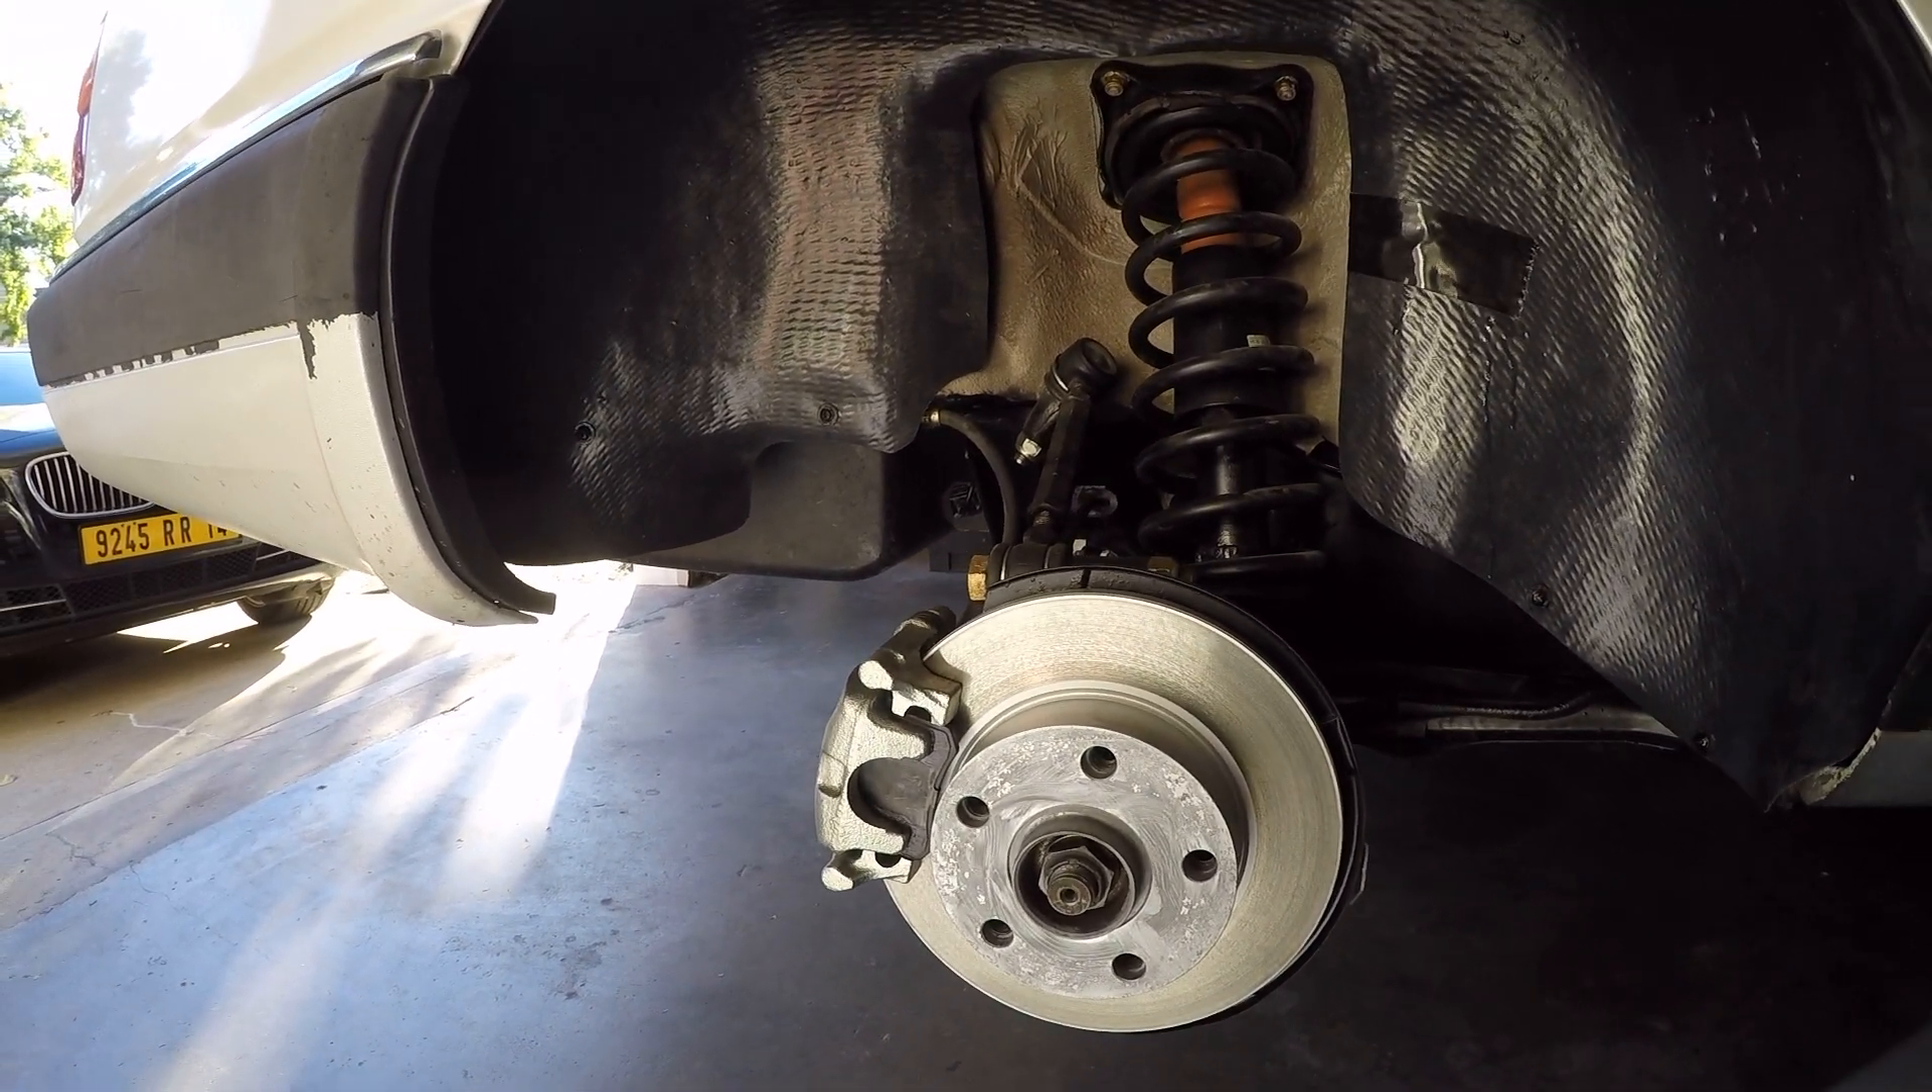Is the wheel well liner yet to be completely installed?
No.